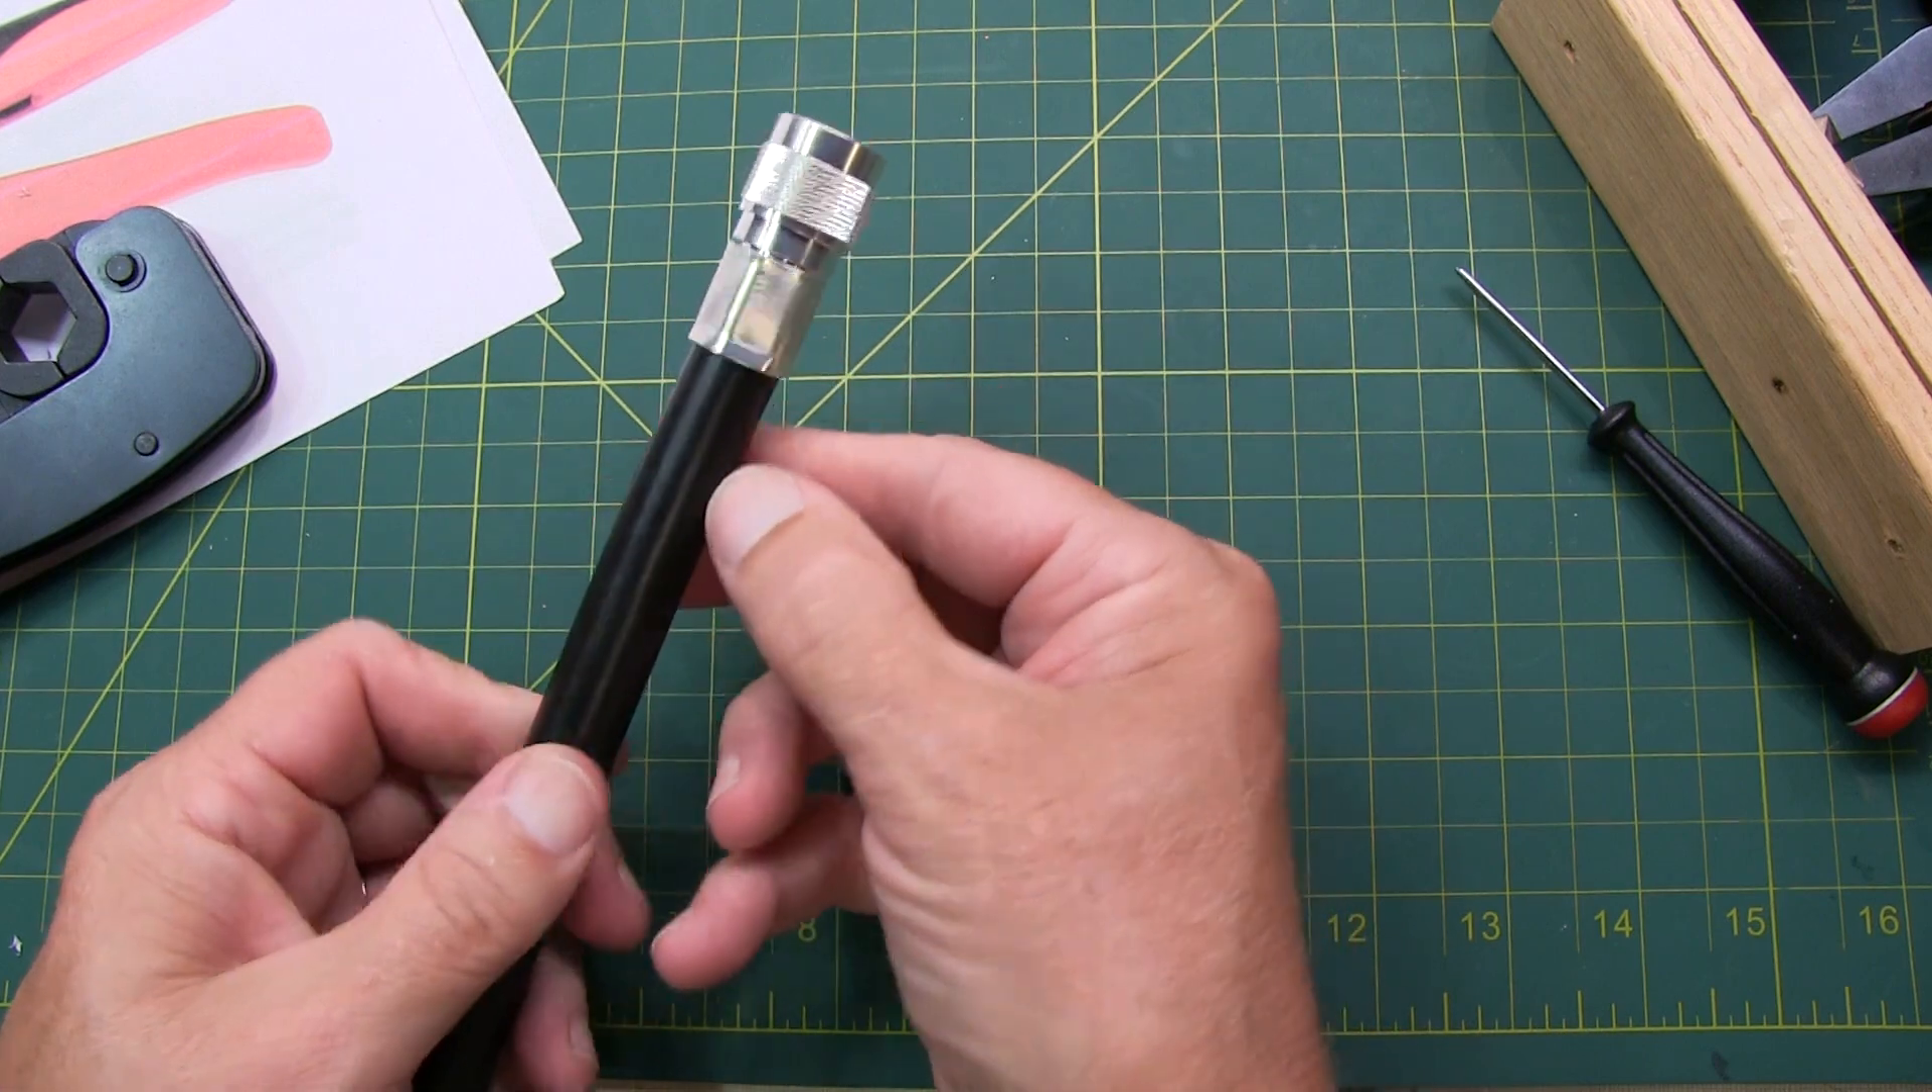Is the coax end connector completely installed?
Yes.